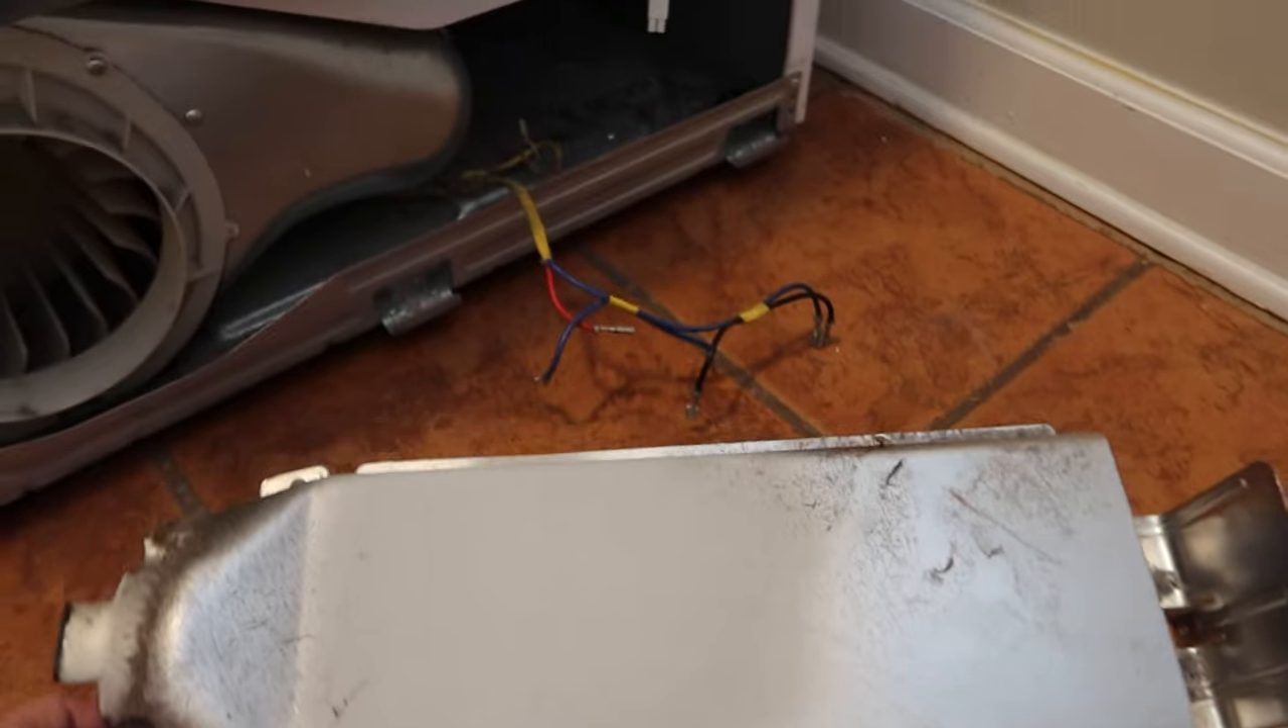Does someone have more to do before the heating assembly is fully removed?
No.